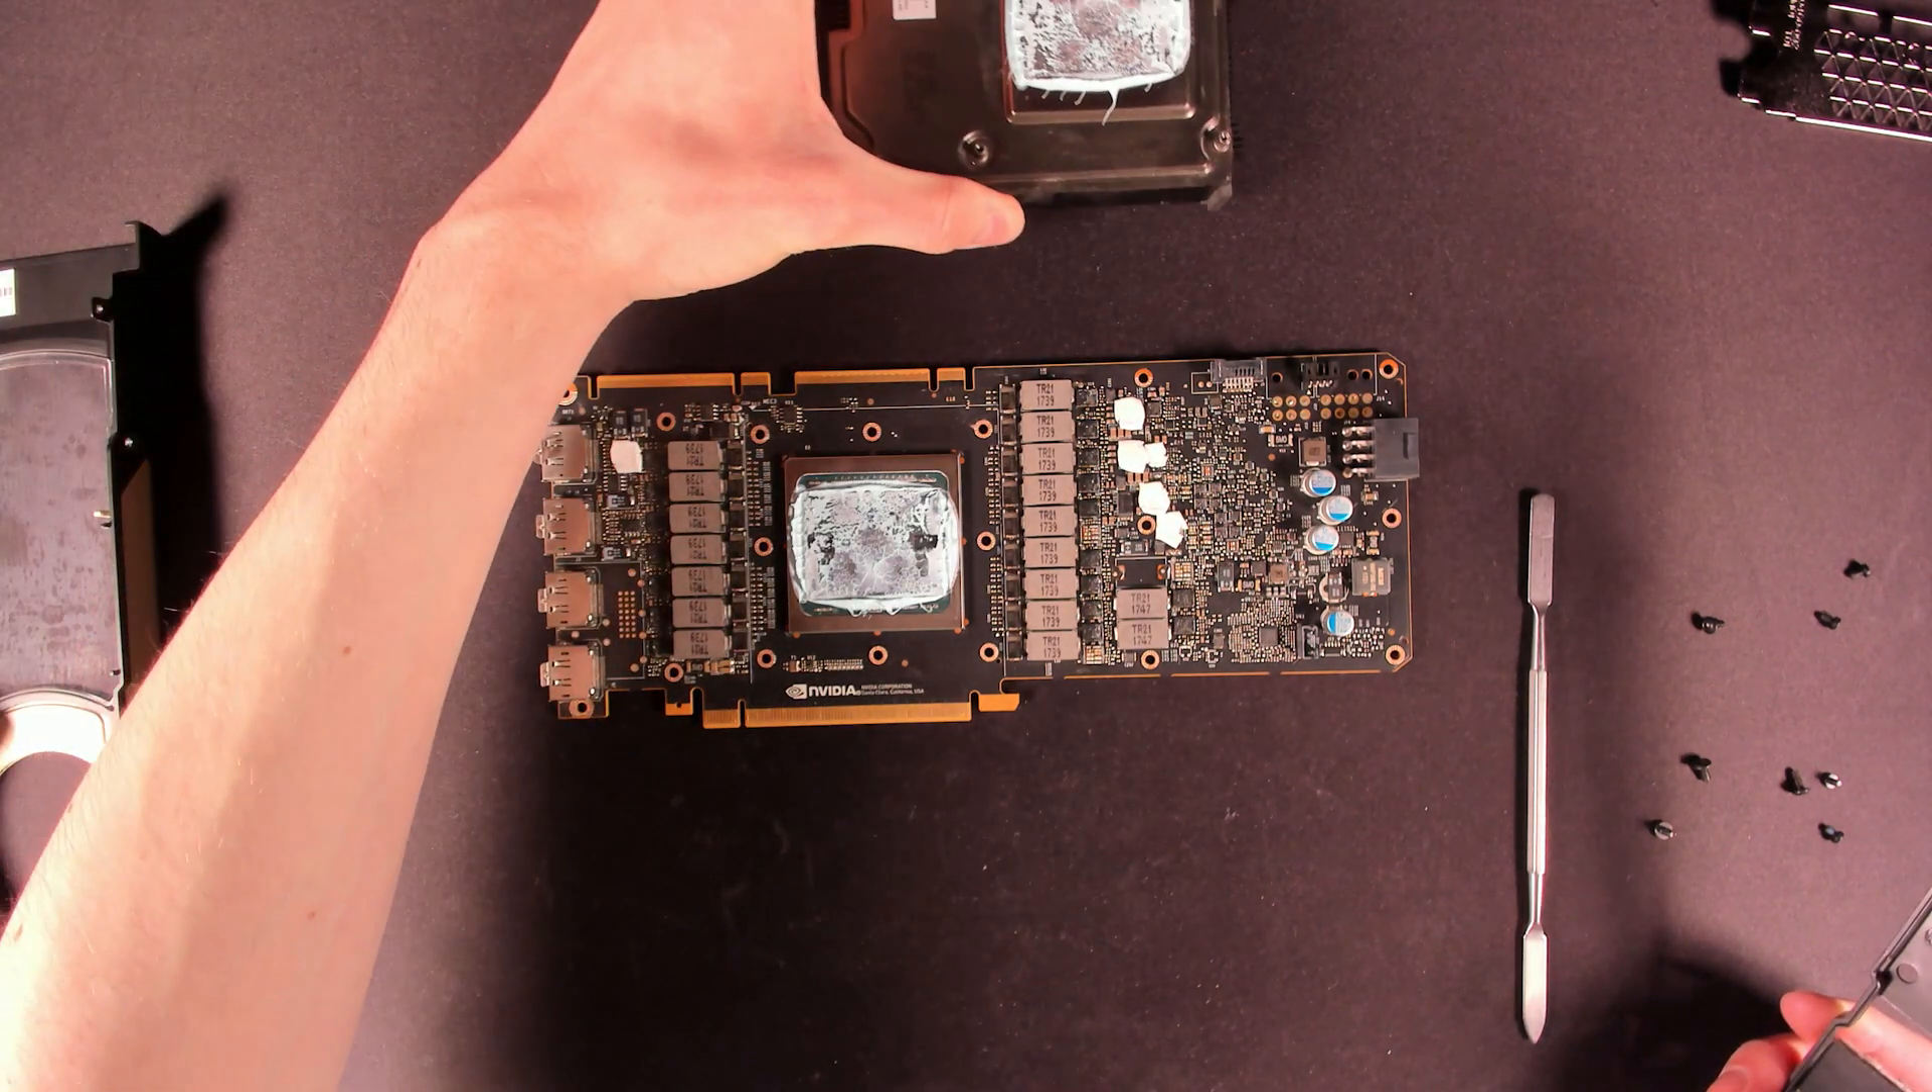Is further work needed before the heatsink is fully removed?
No.